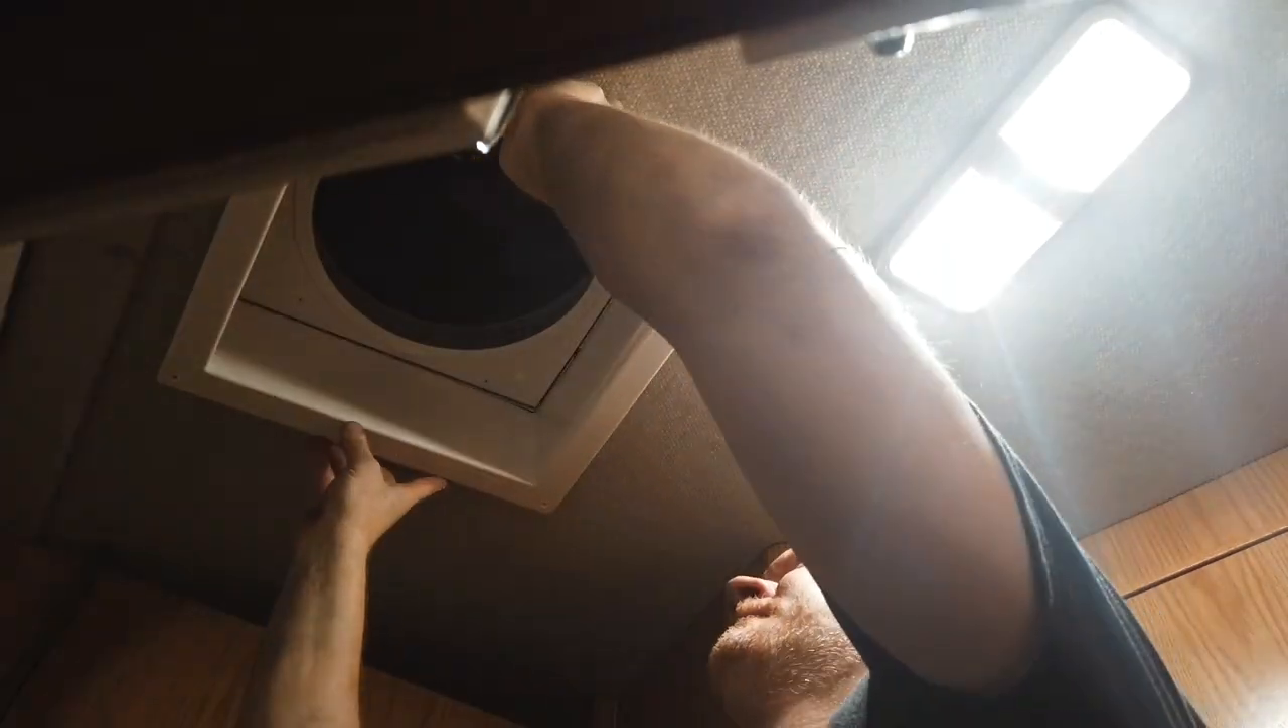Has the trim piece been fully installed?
No.